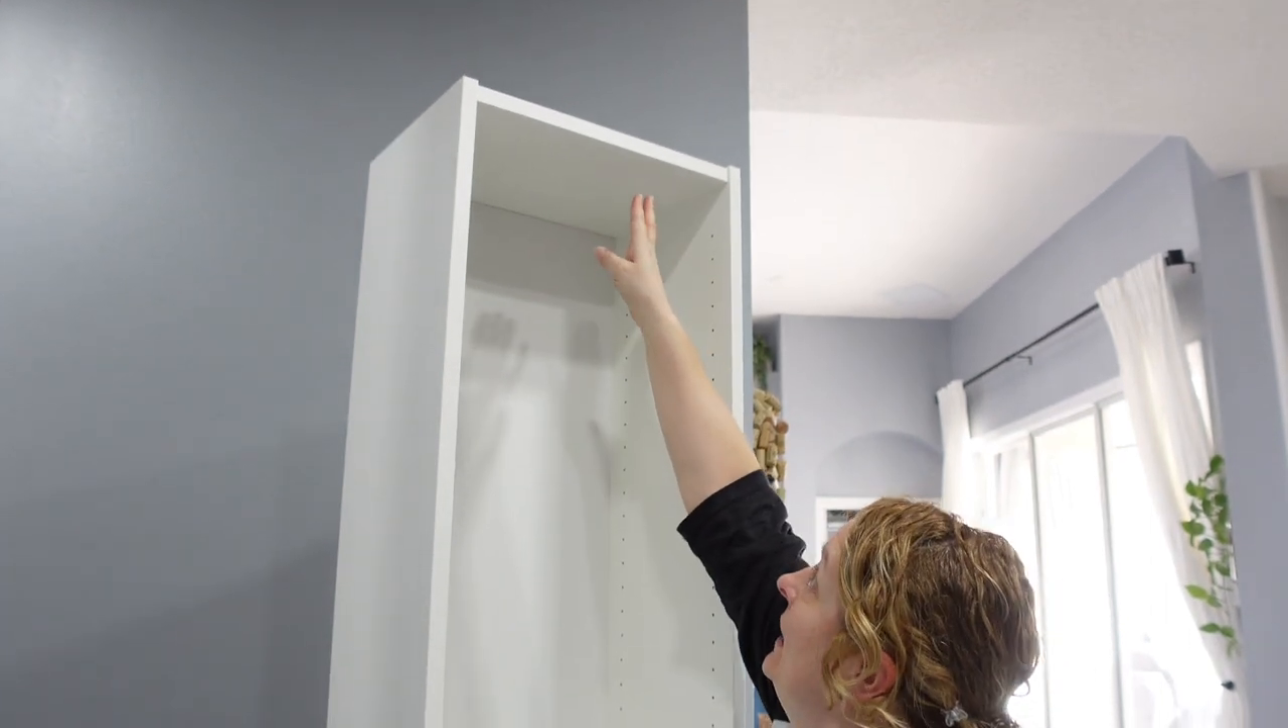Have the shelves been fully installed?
No.